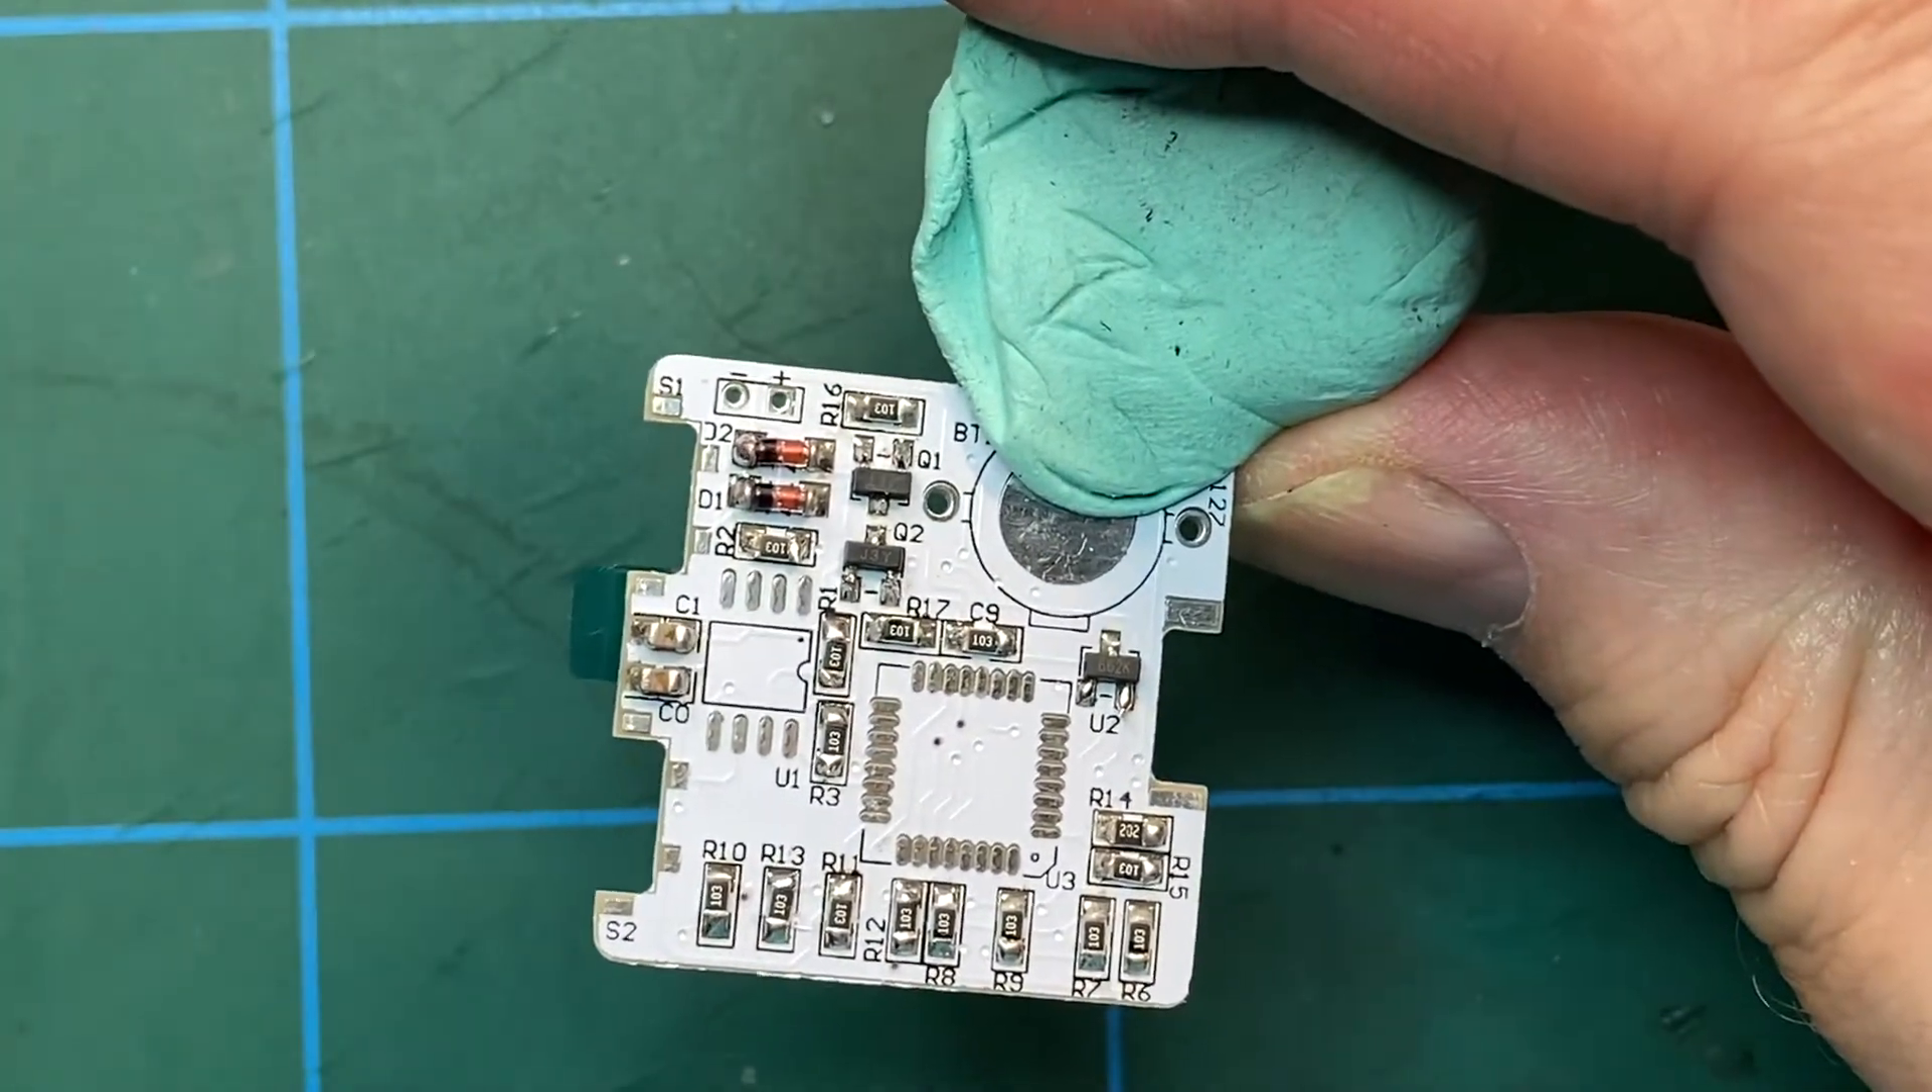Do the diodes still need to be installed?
No.